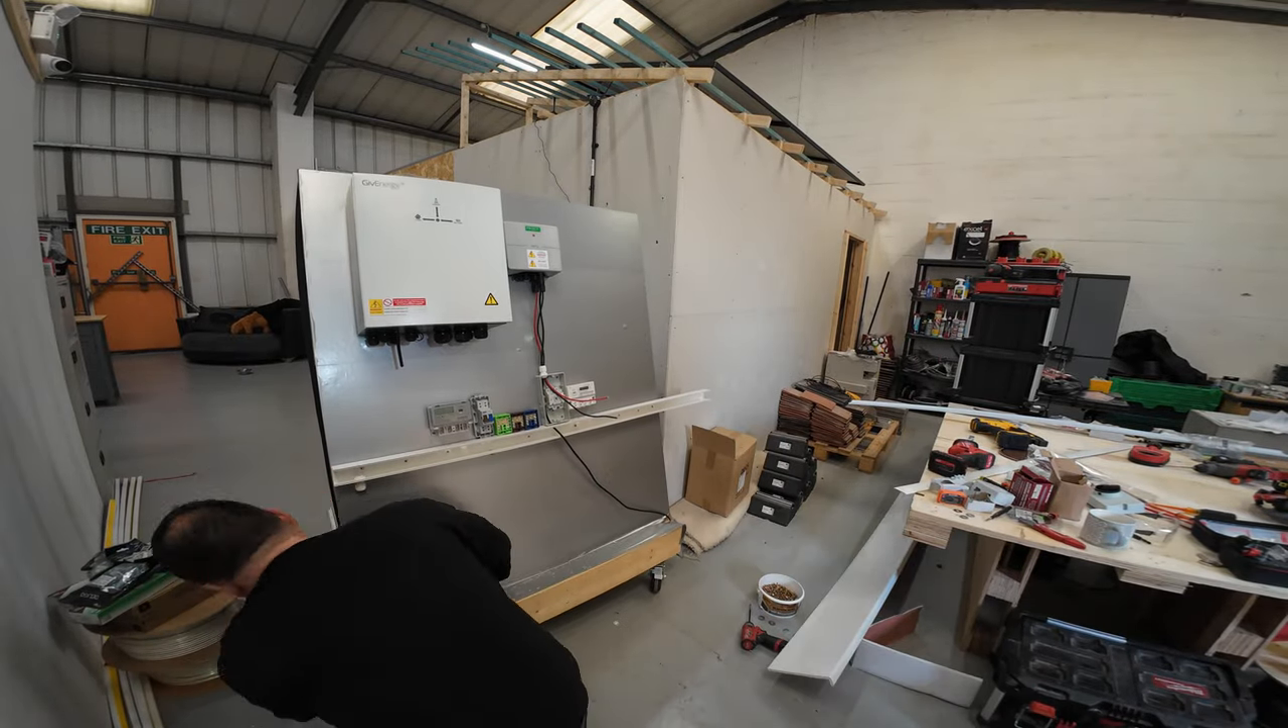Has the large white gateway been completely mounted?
Yes.